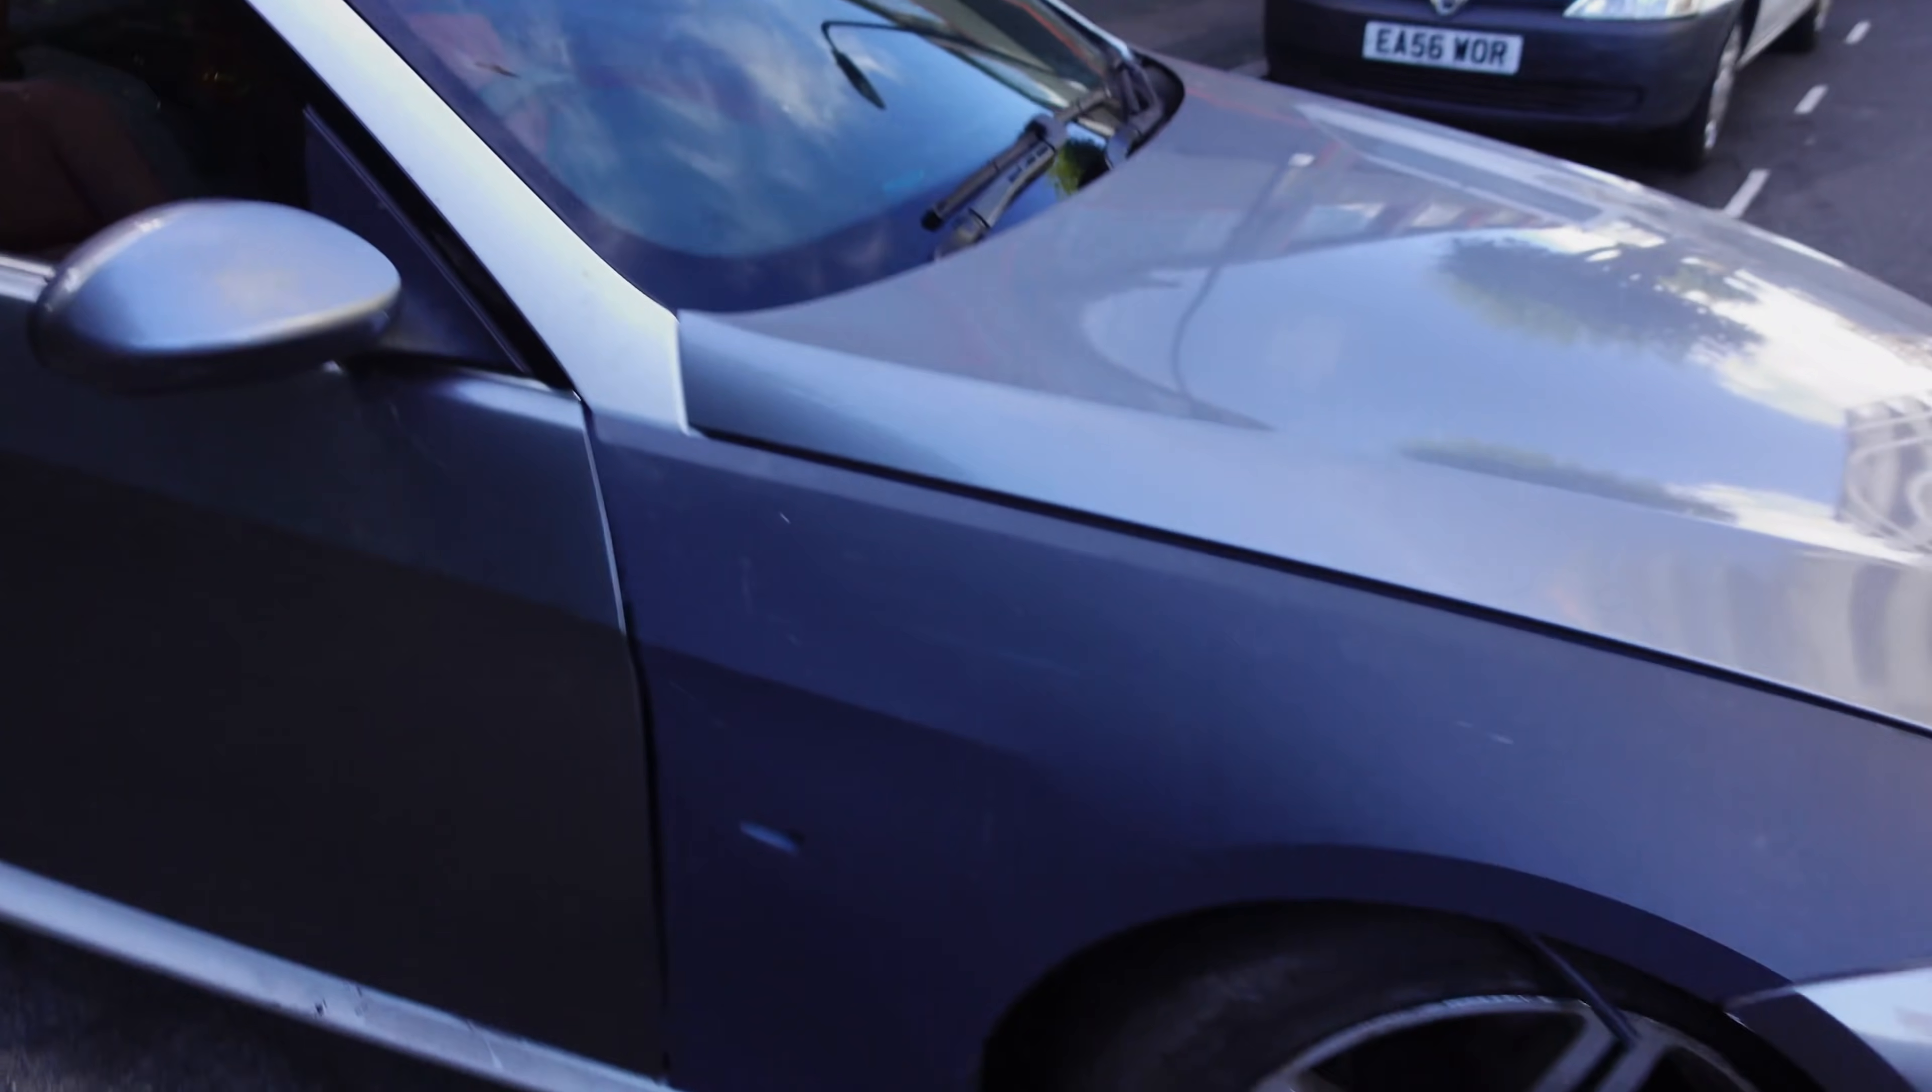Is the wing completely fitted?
Yes.